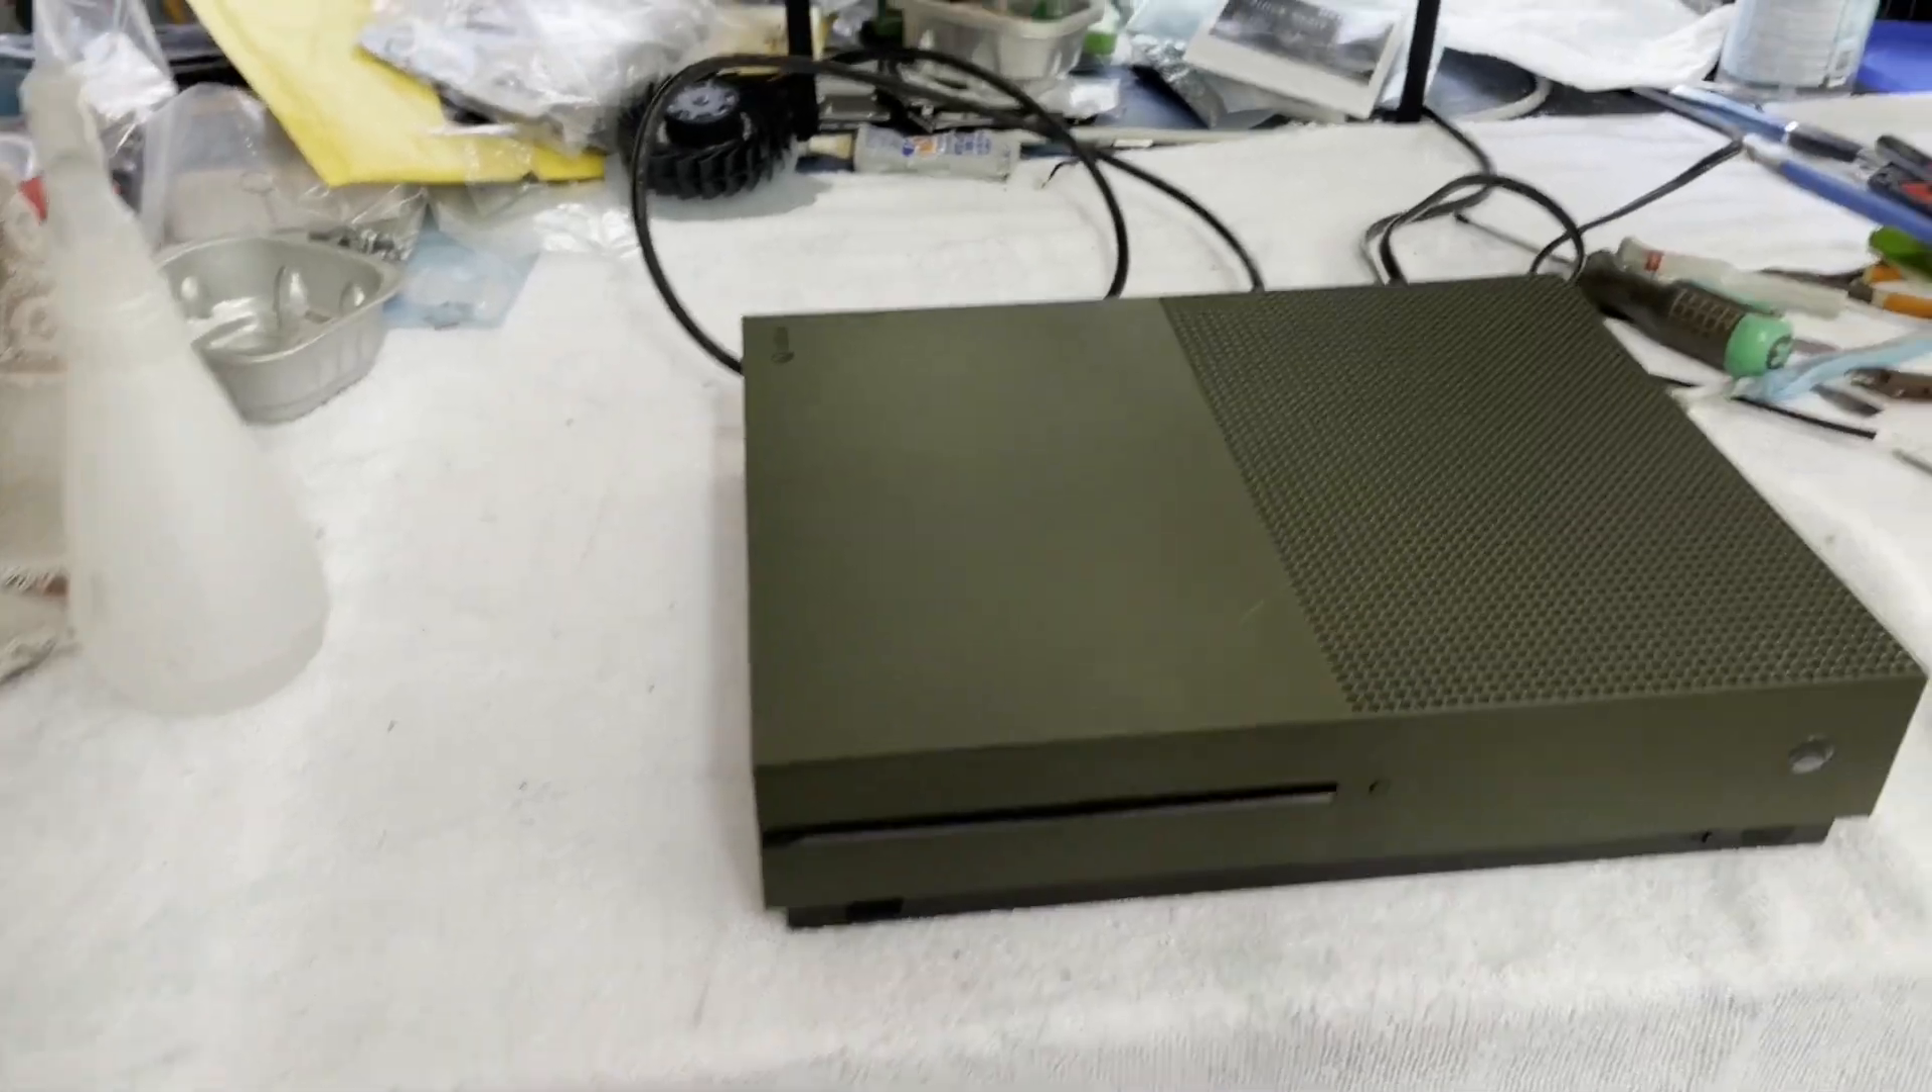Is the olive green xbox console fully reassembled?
Yes.